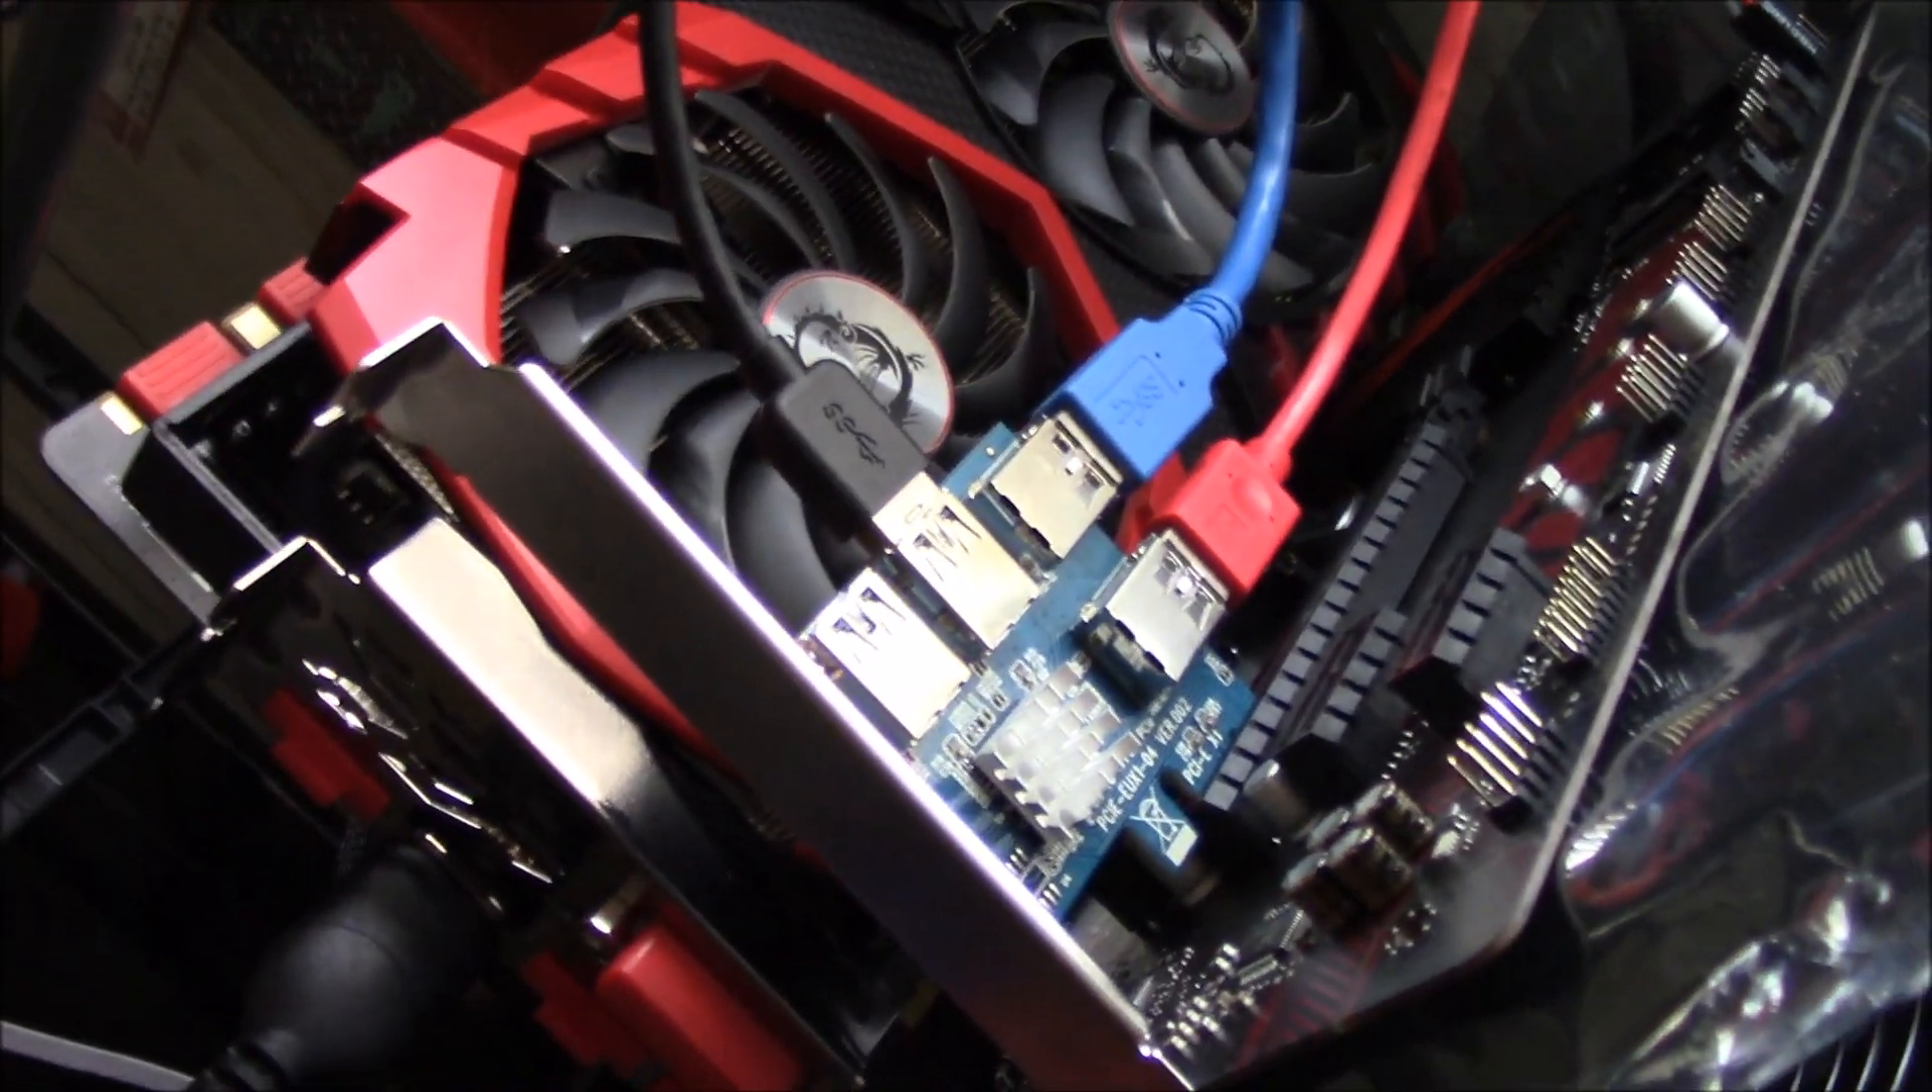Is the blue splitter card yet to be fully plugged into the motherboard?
No.